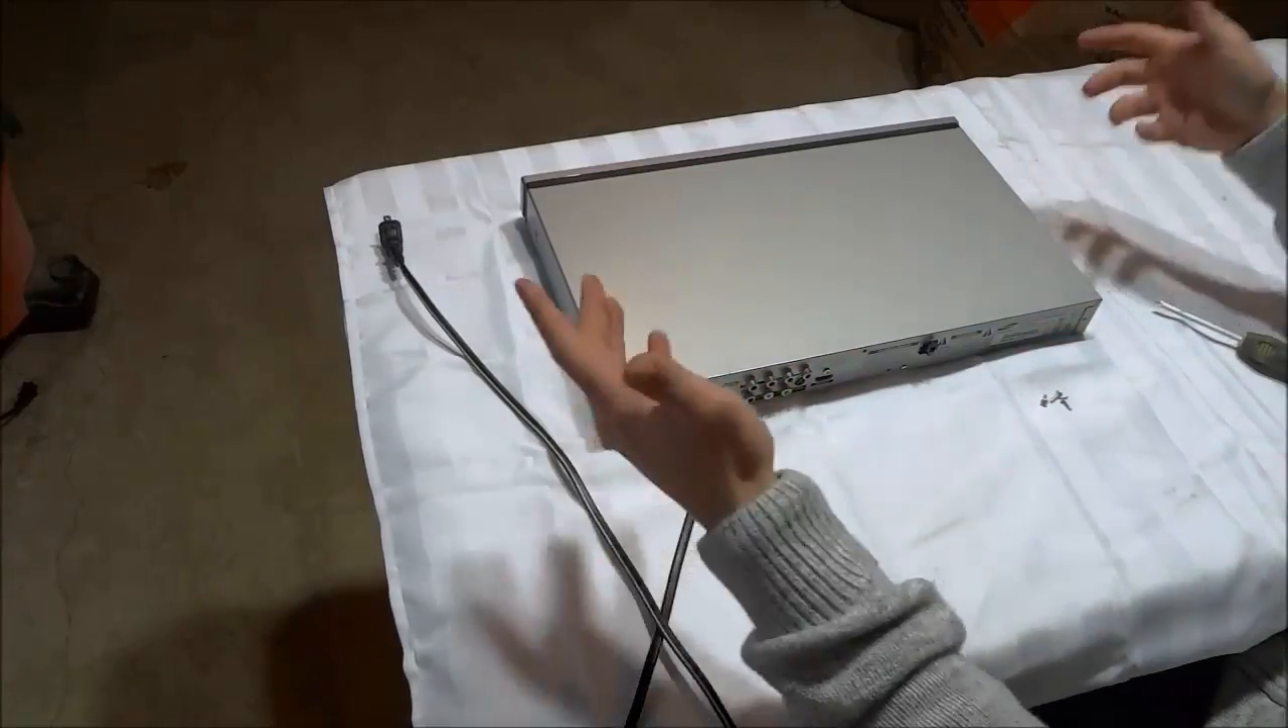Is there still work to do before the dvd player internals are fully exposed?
Yes.